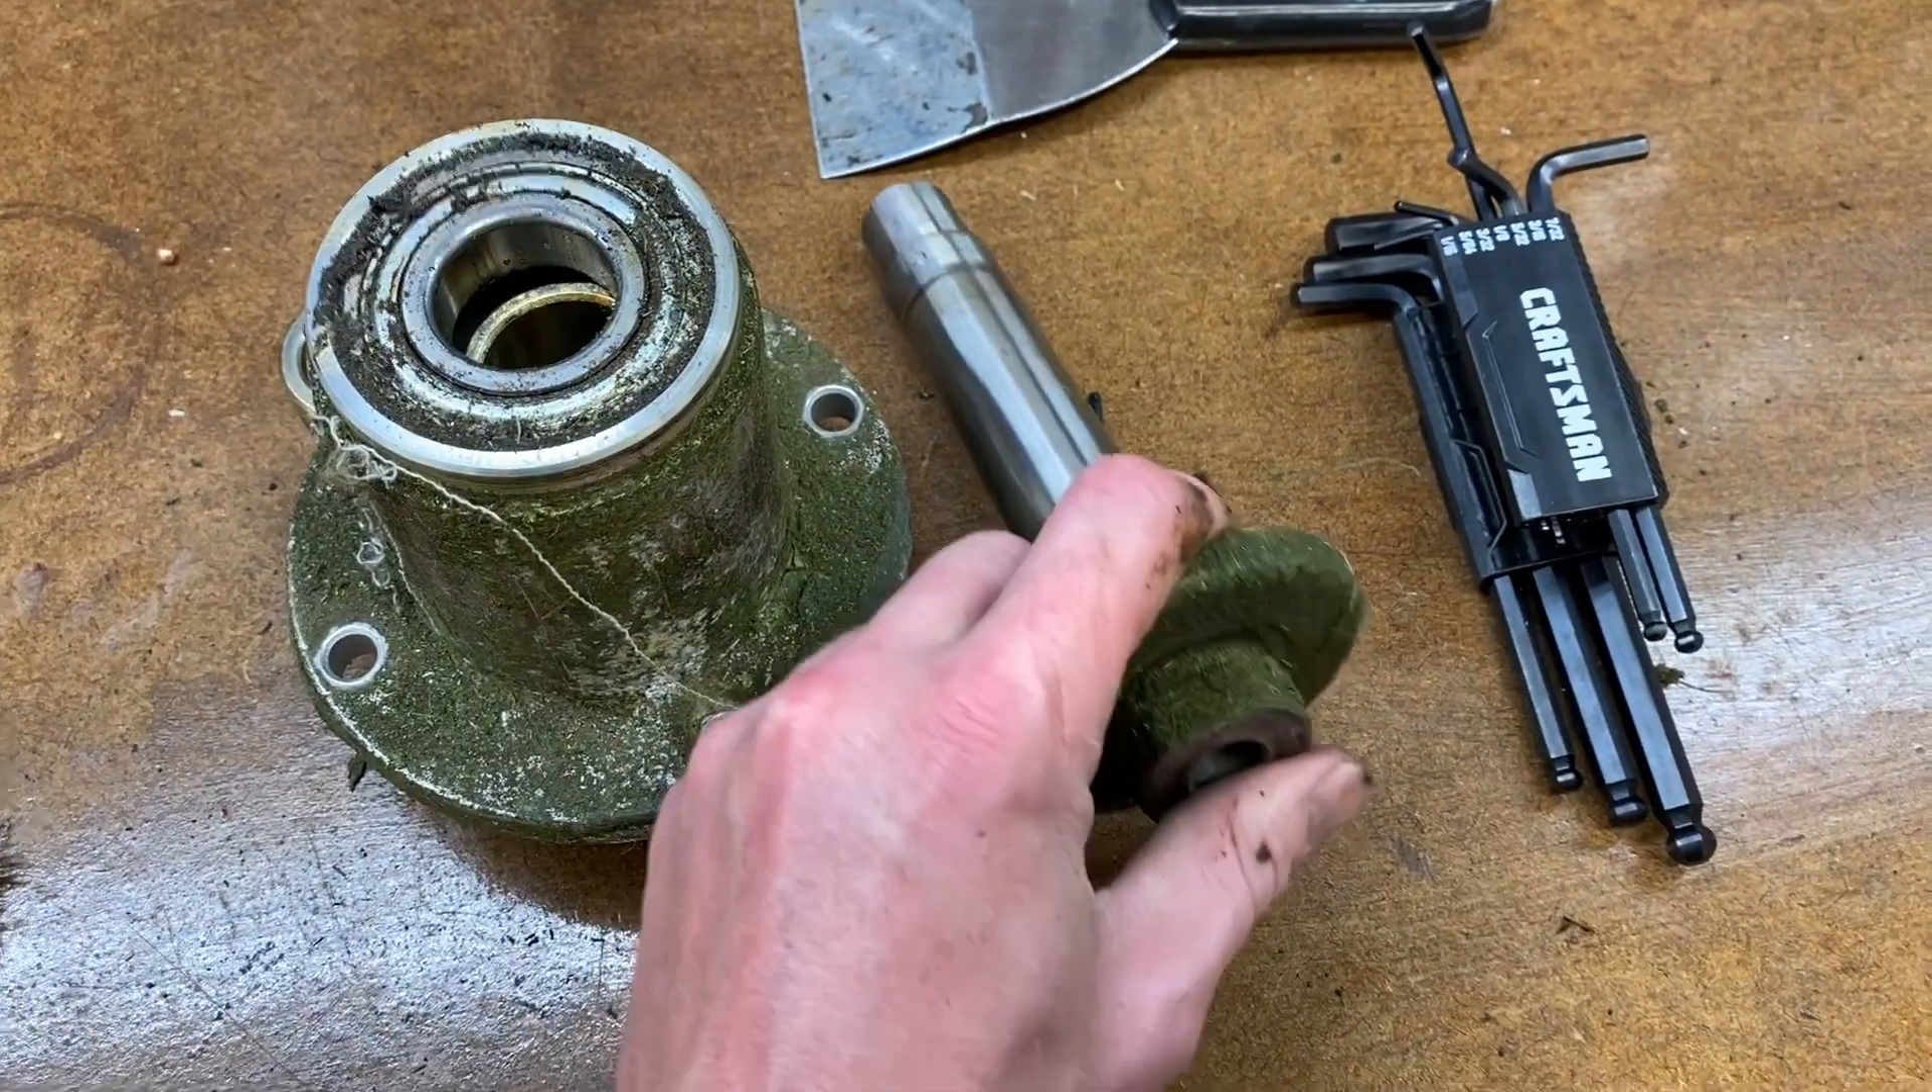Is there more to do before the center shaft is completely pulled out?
No.